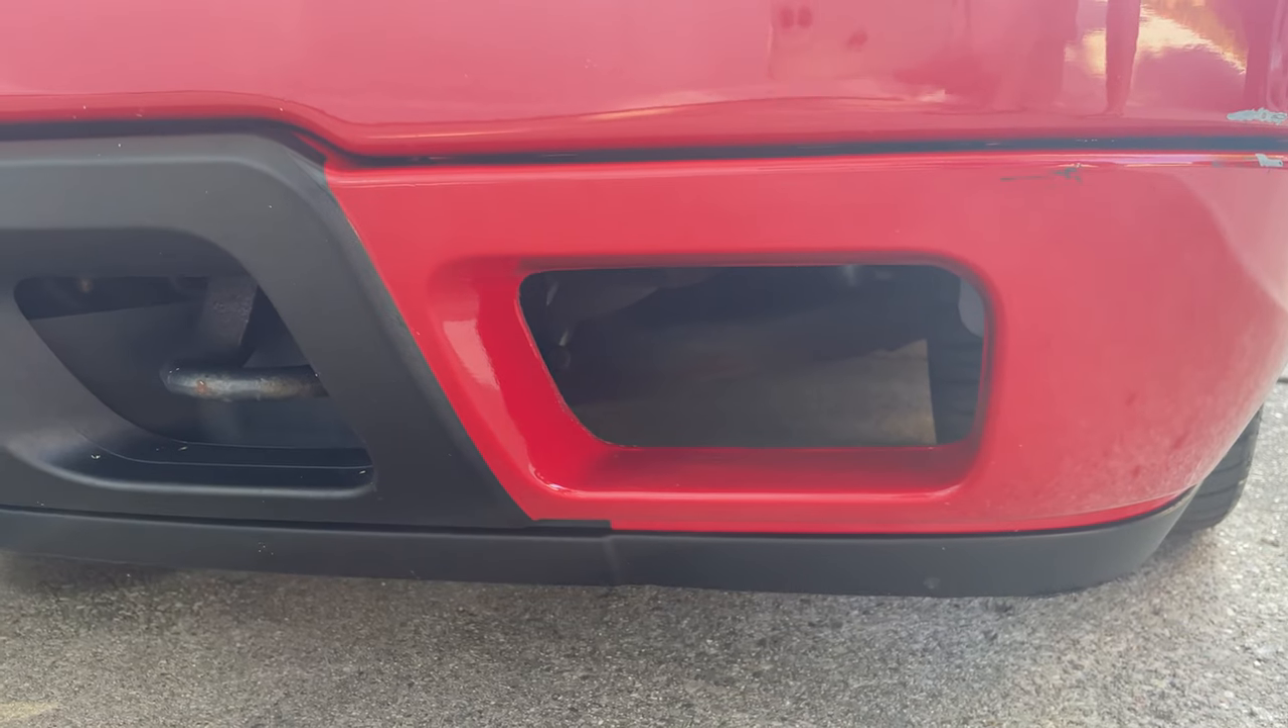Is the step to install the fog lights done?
No.